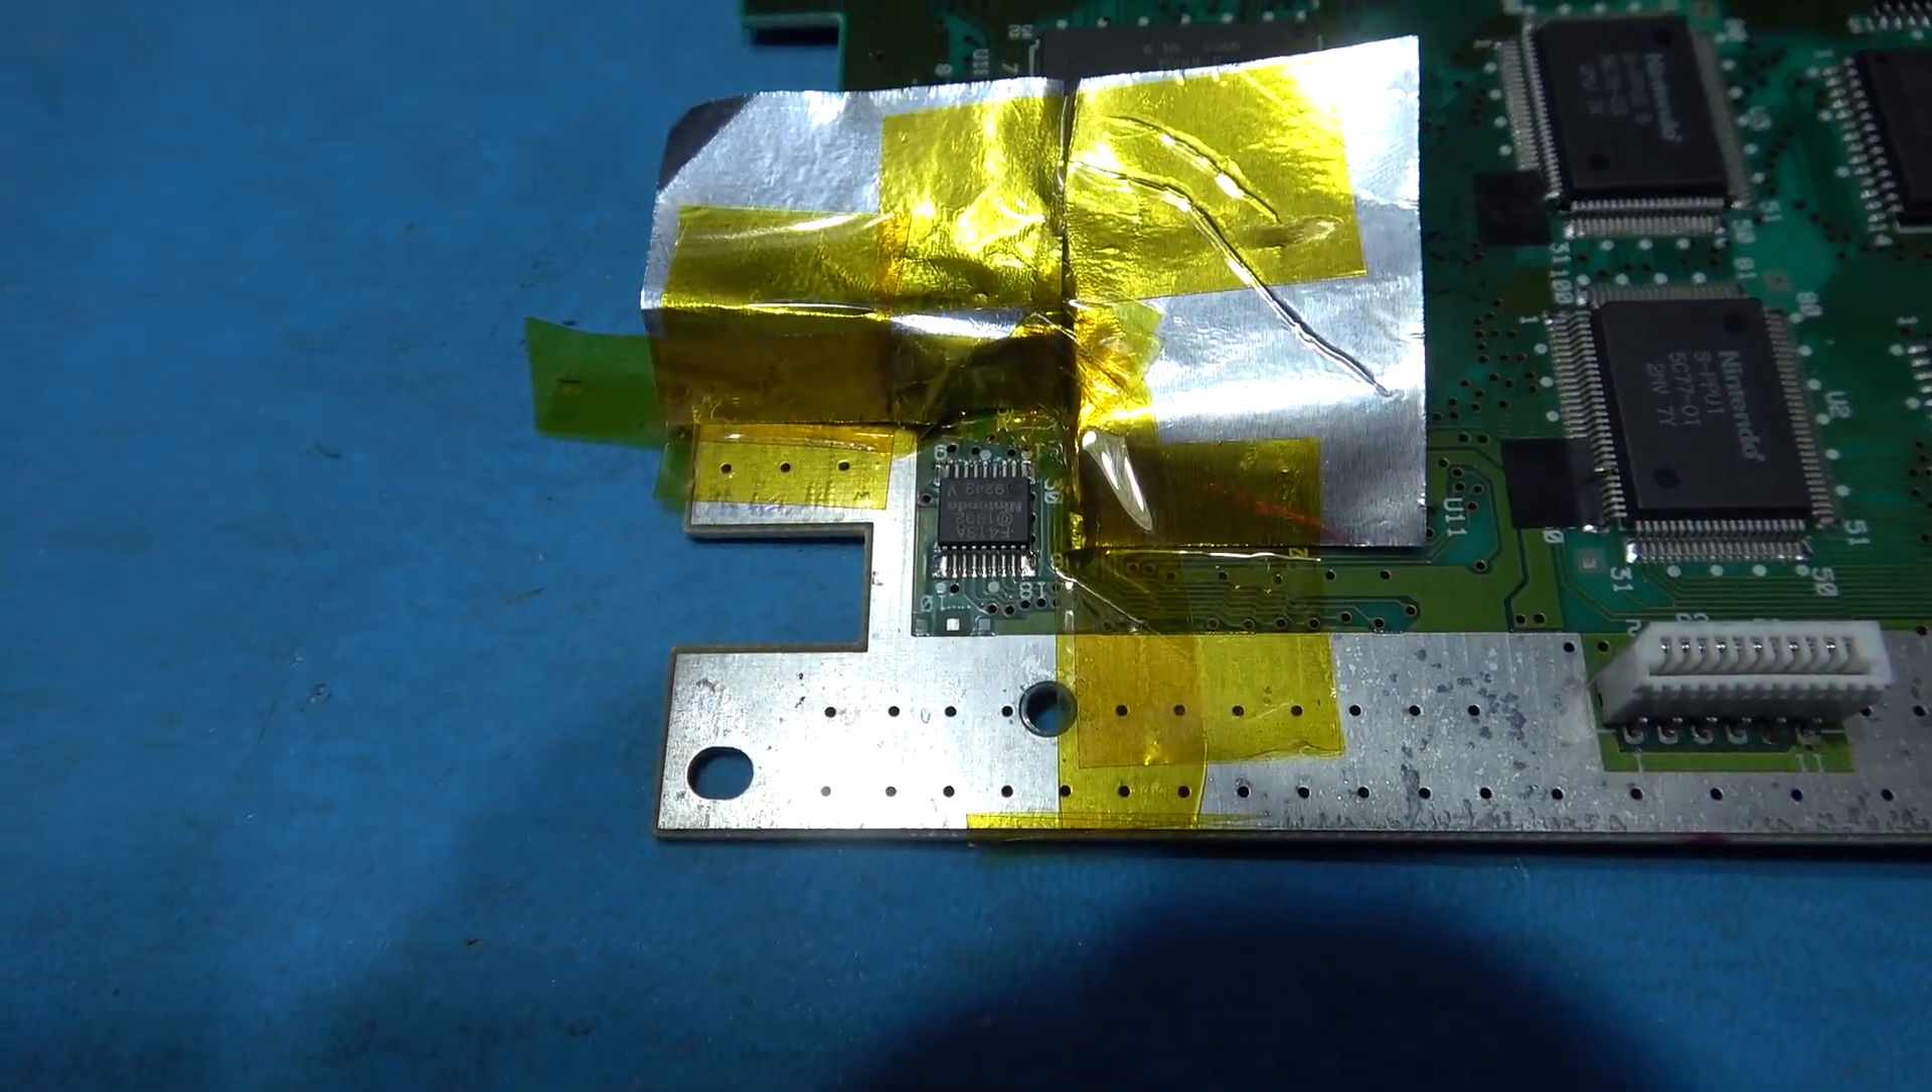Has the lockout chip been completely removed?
No.